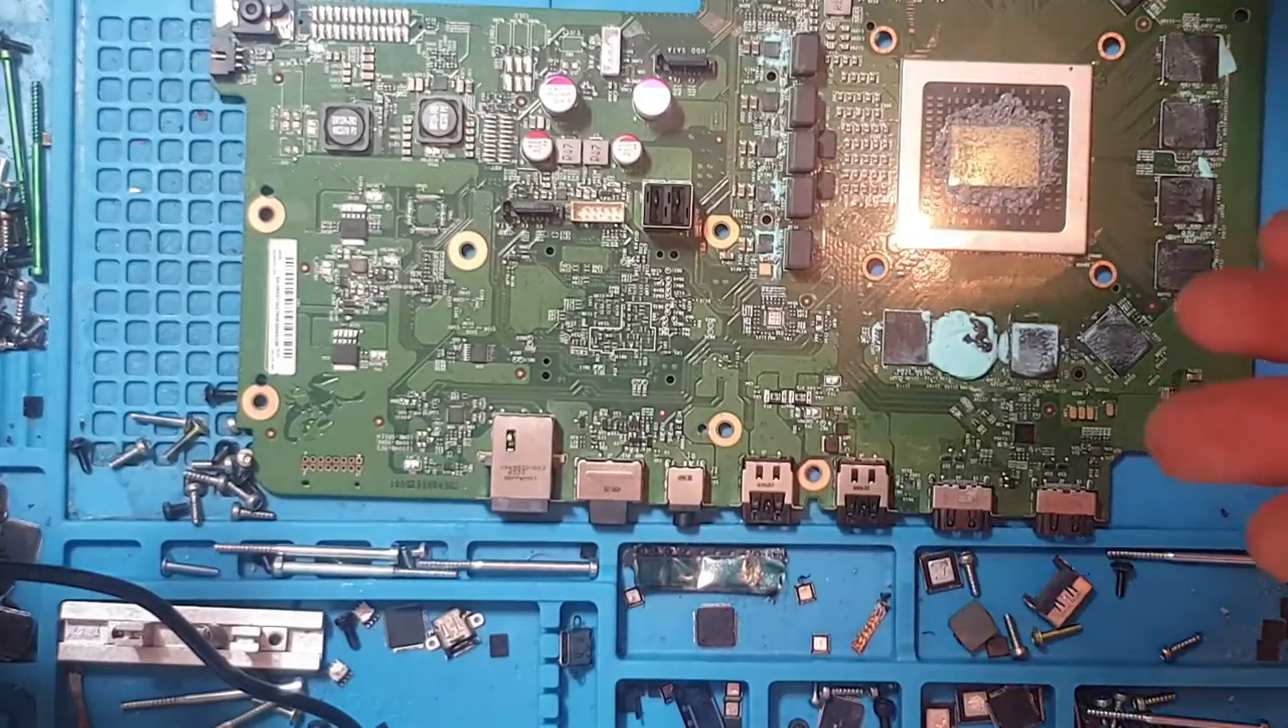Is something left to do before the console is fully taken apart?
No.